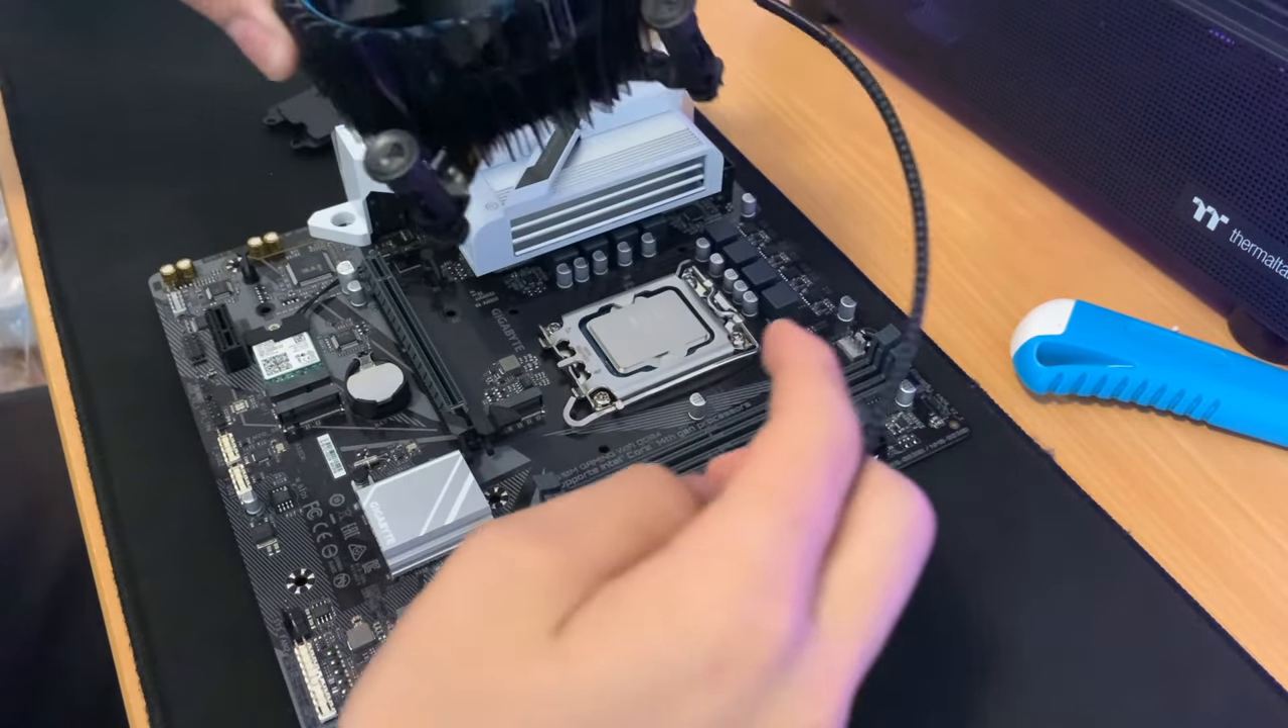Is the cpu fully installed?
Yes.